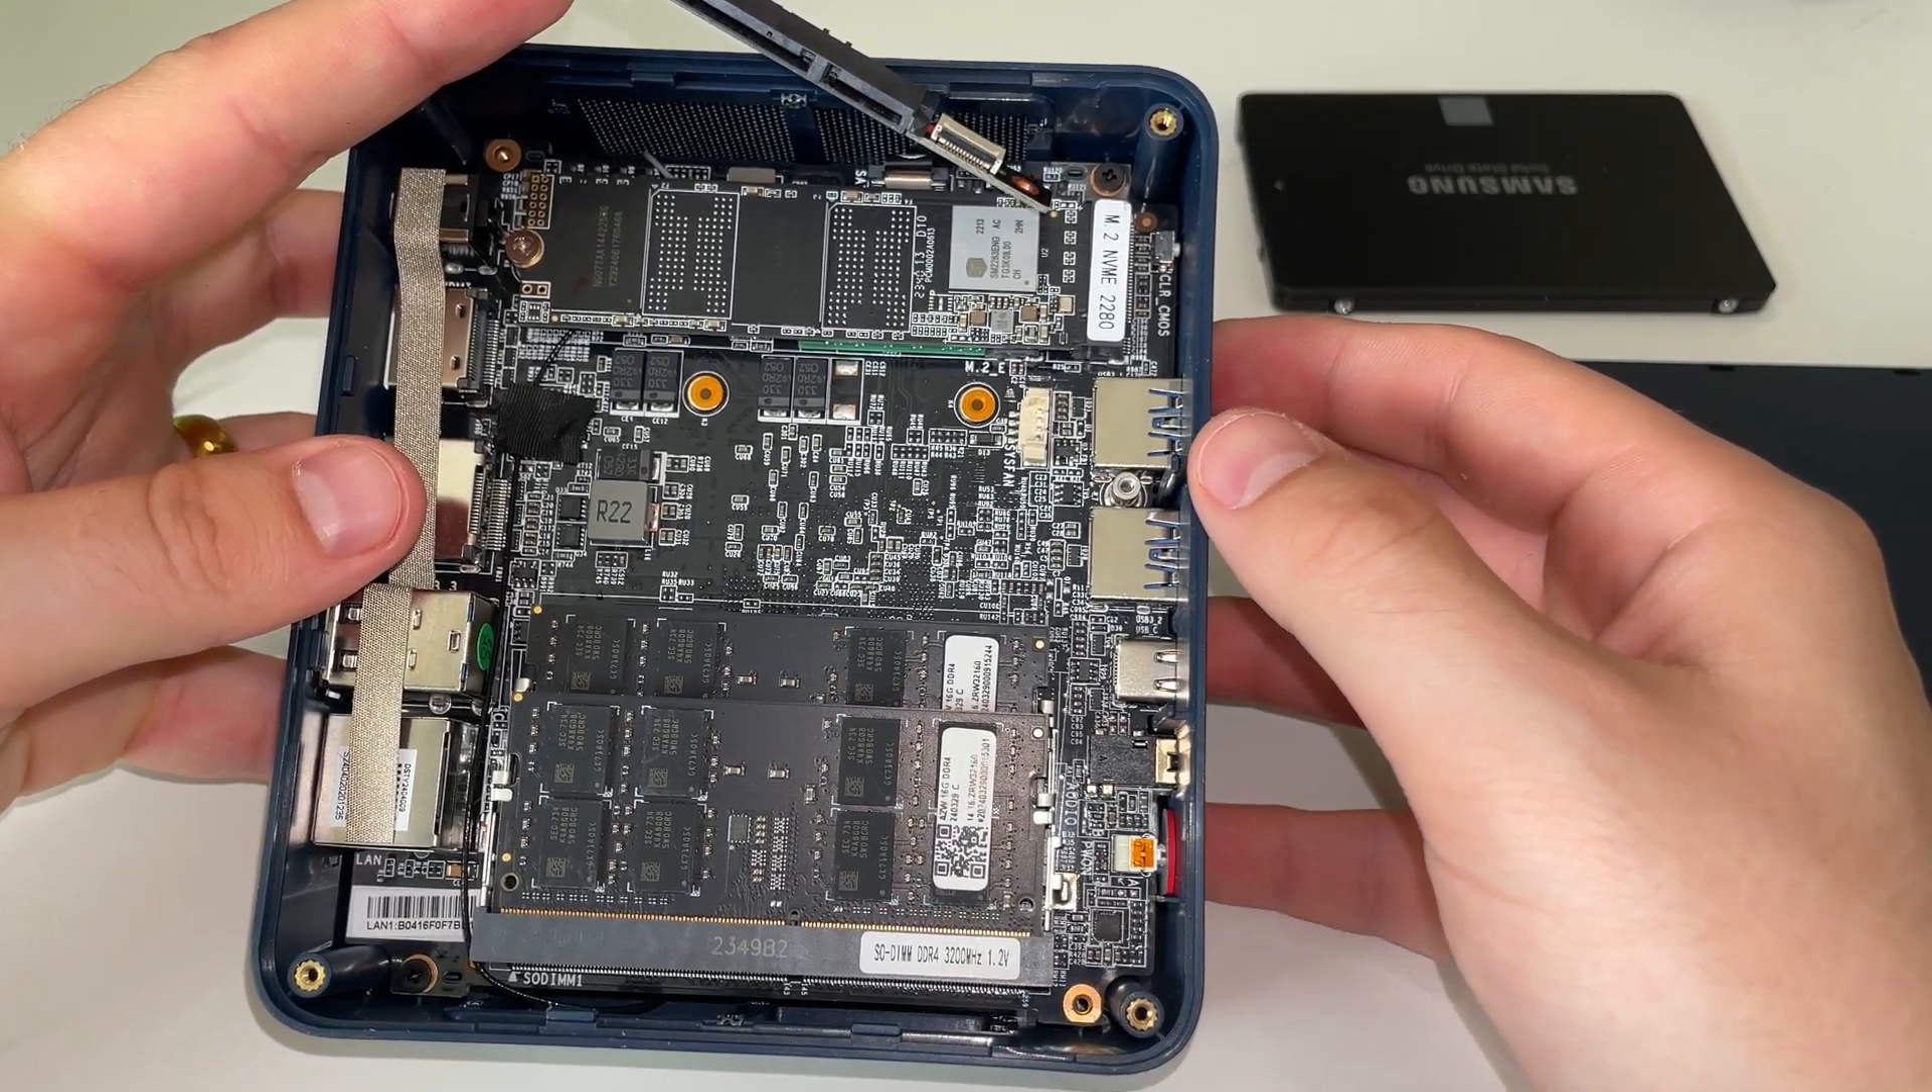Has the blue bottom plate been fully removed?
Yes.